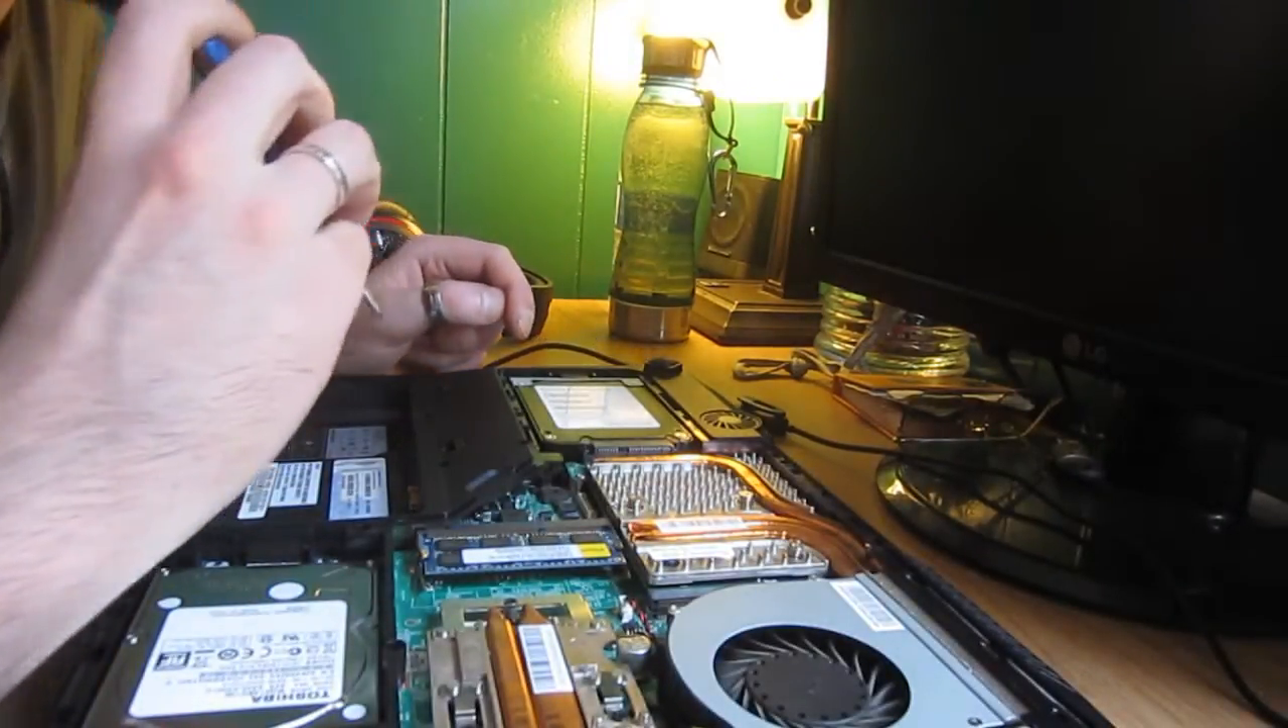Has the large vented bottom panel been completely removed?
Yes.